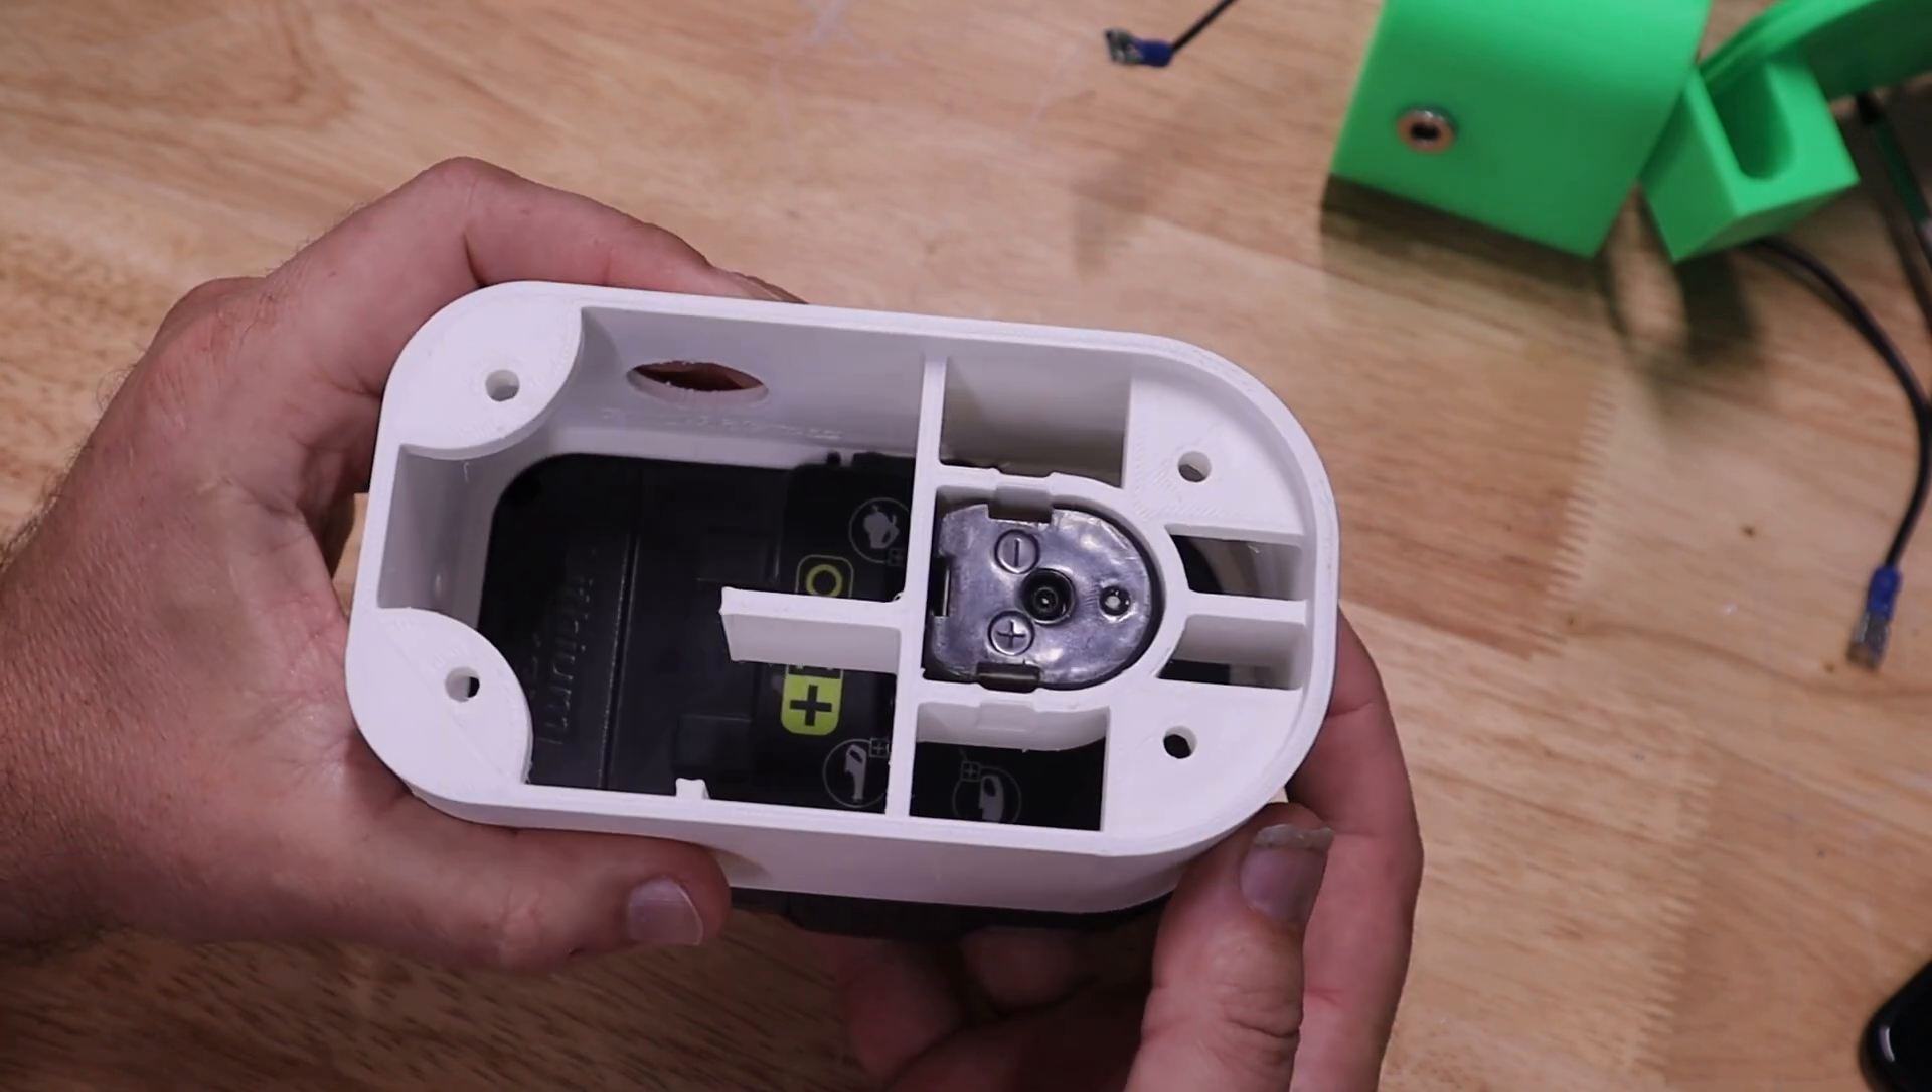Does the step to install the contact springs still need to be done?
Yes.